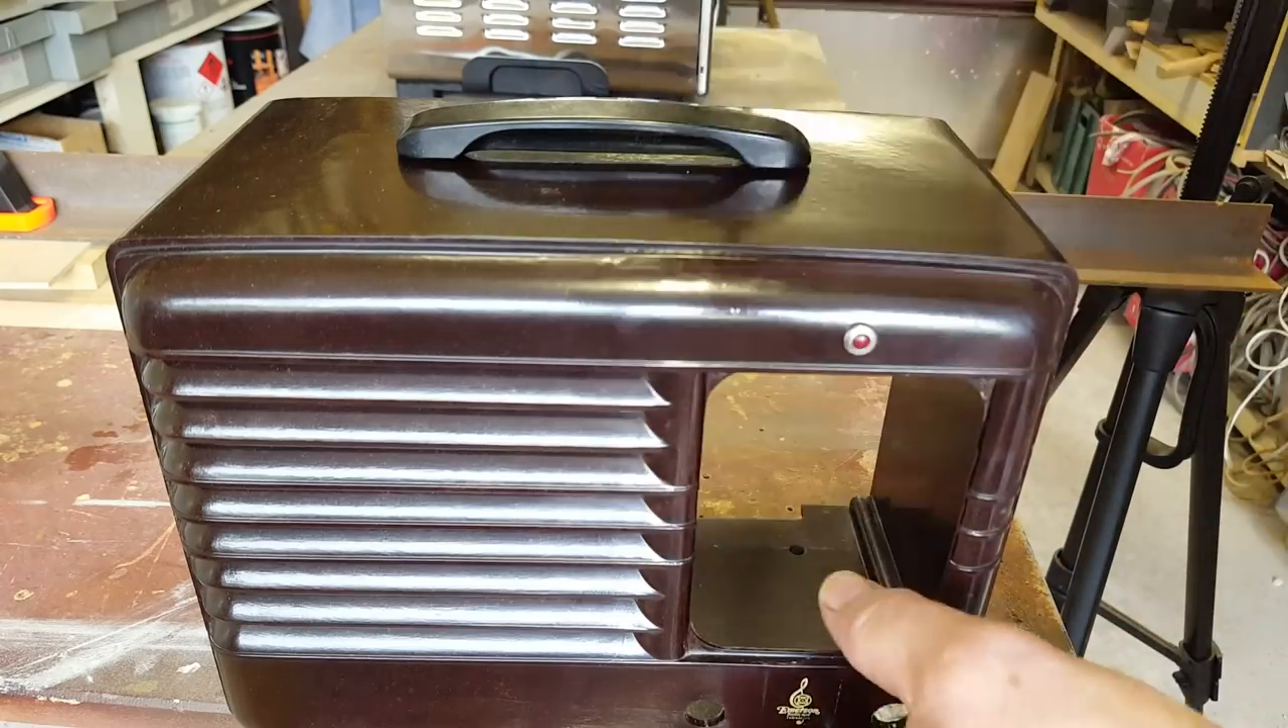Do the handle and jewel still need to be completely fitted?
No.